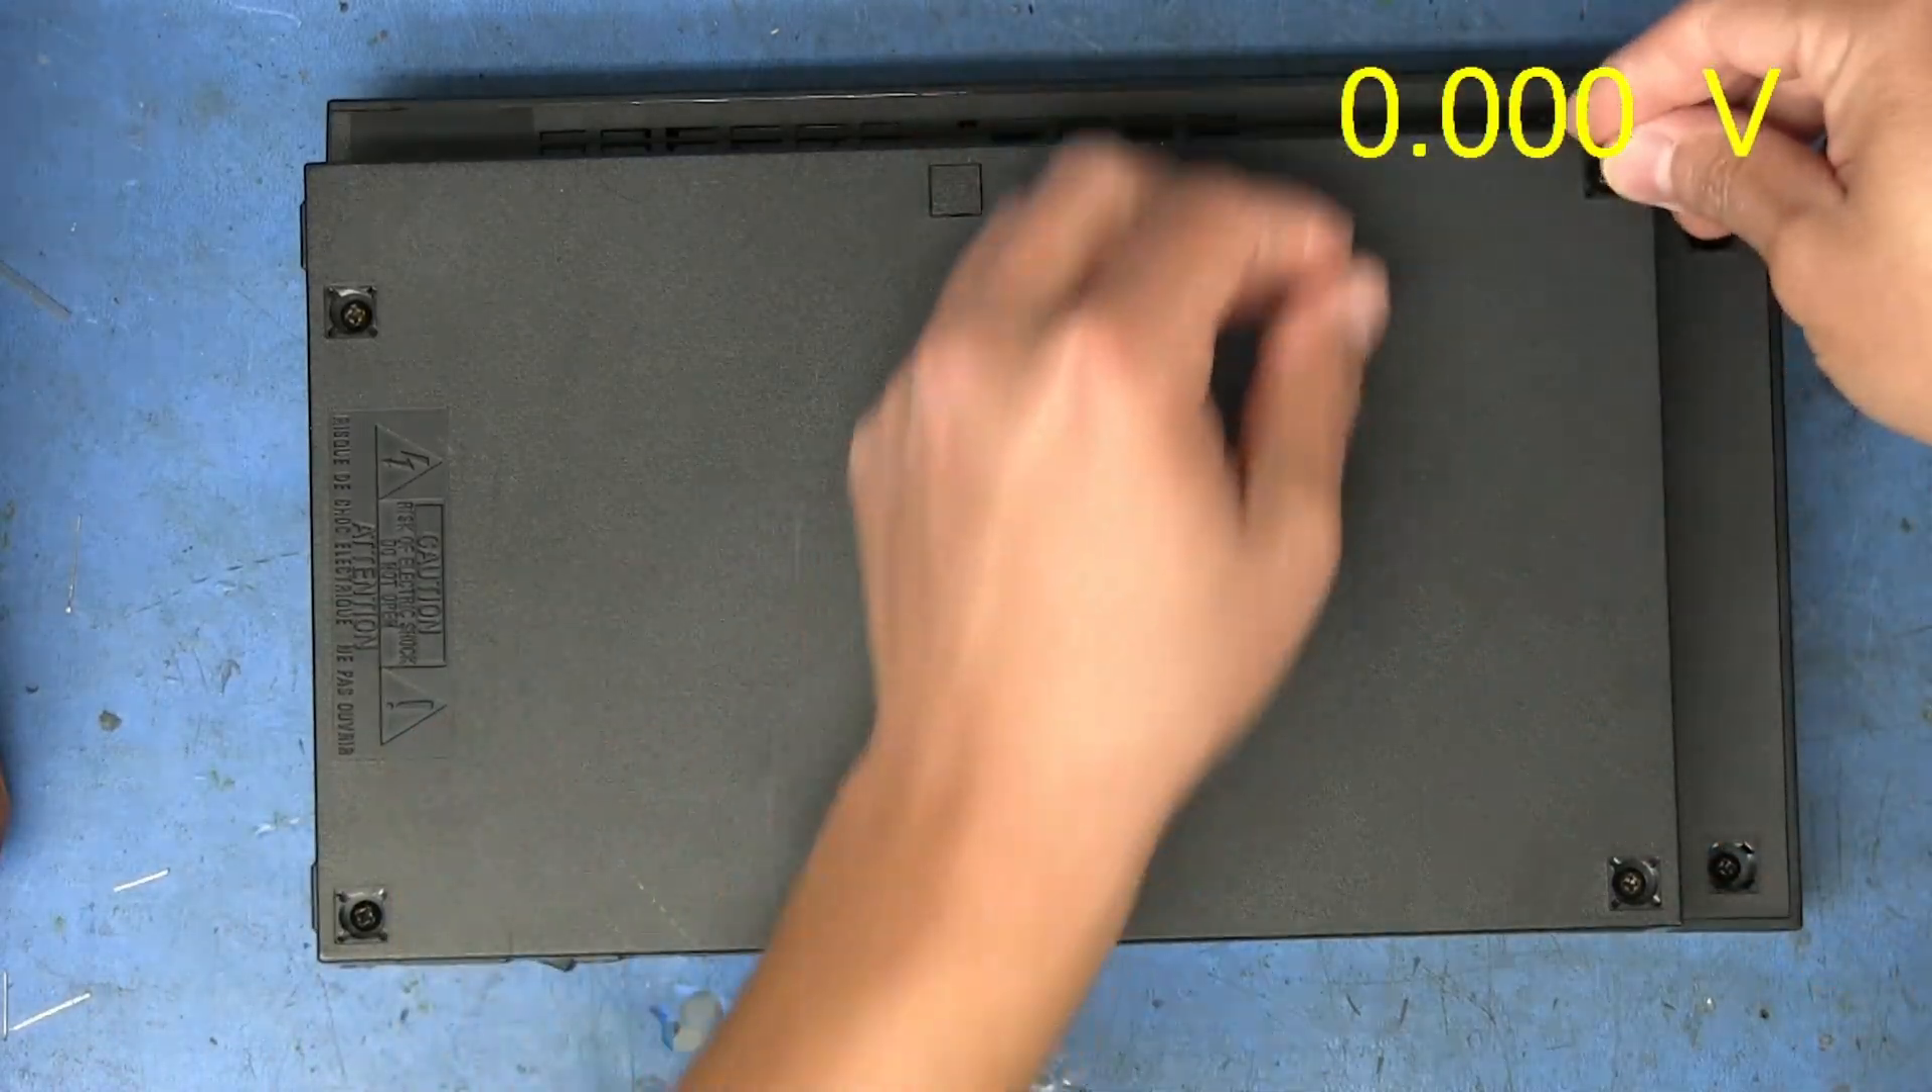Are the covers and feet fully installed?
No.